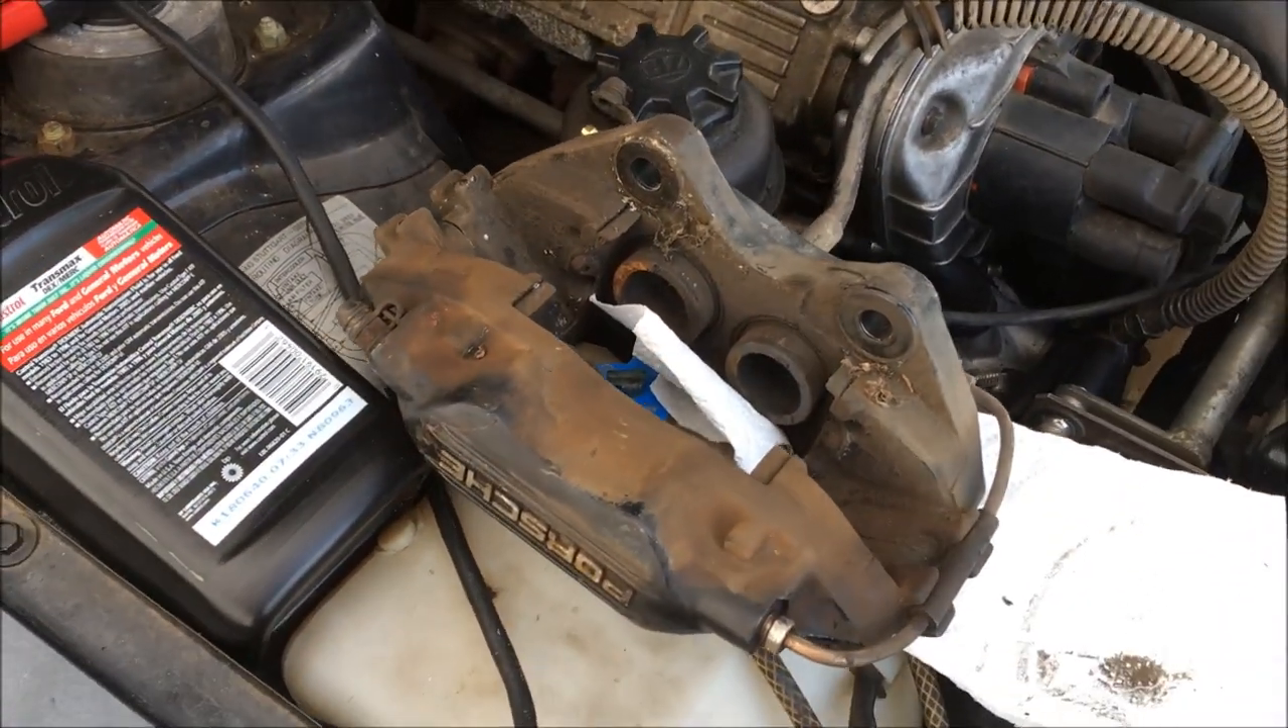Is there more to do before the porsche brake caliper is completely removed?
No.